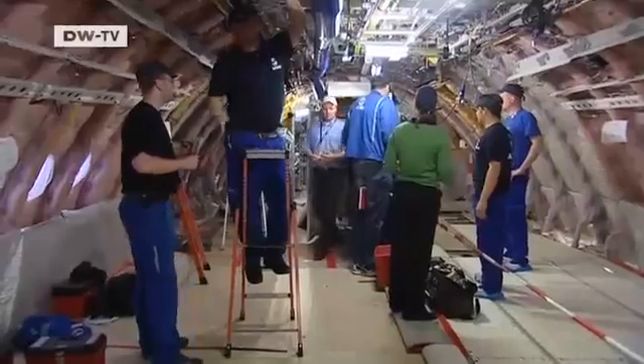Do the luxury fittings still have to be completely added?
Yes.